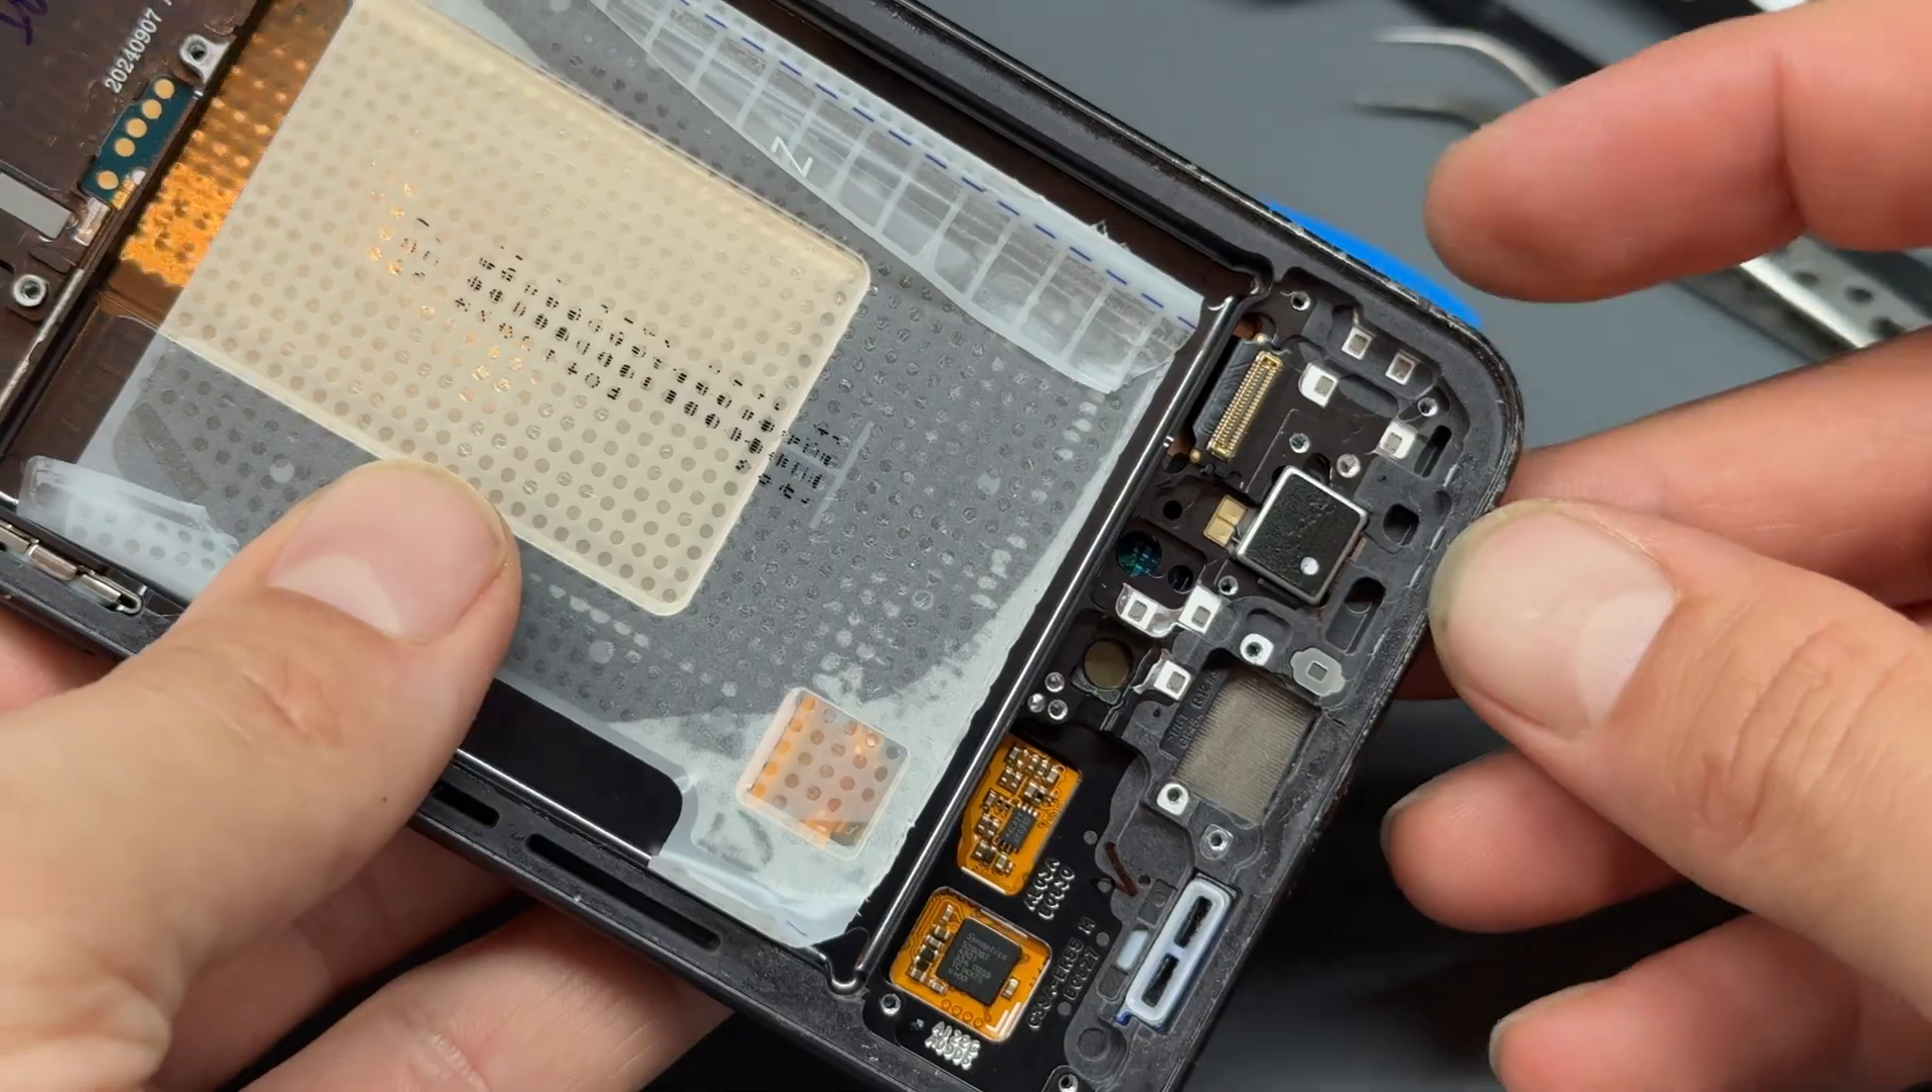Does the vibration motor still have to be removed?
Yes.